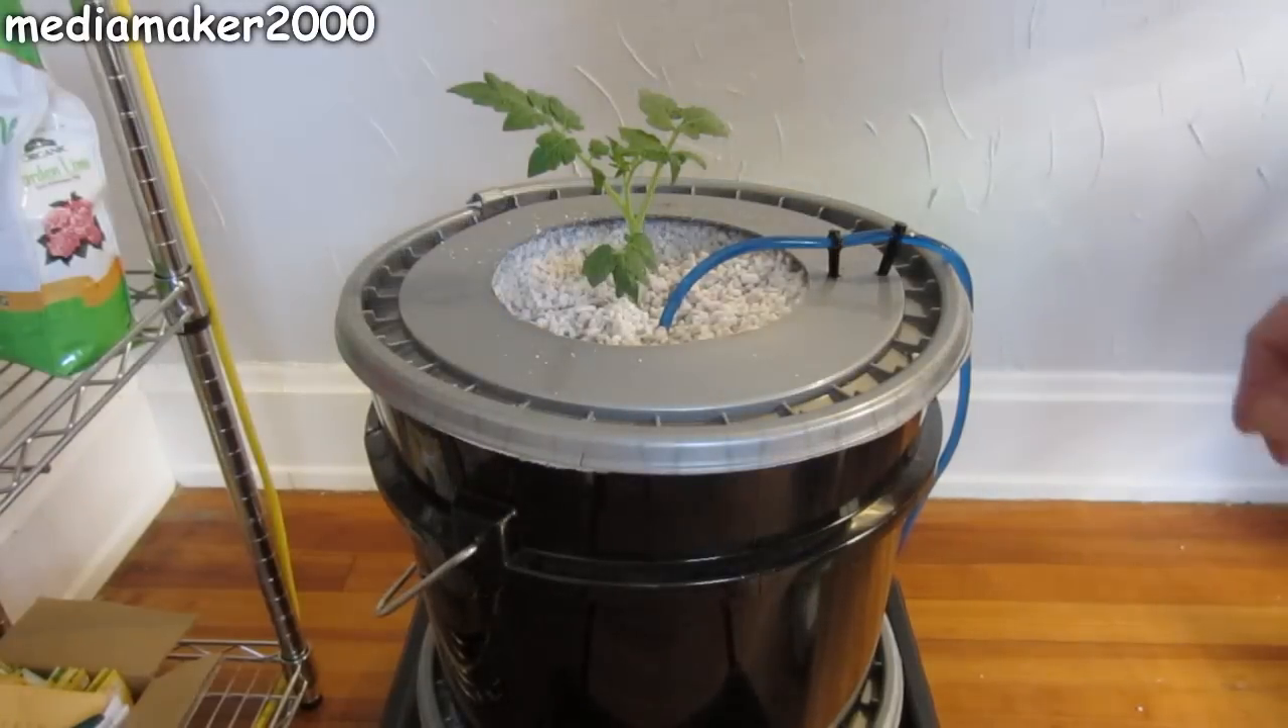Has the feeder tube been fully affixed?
Yes.